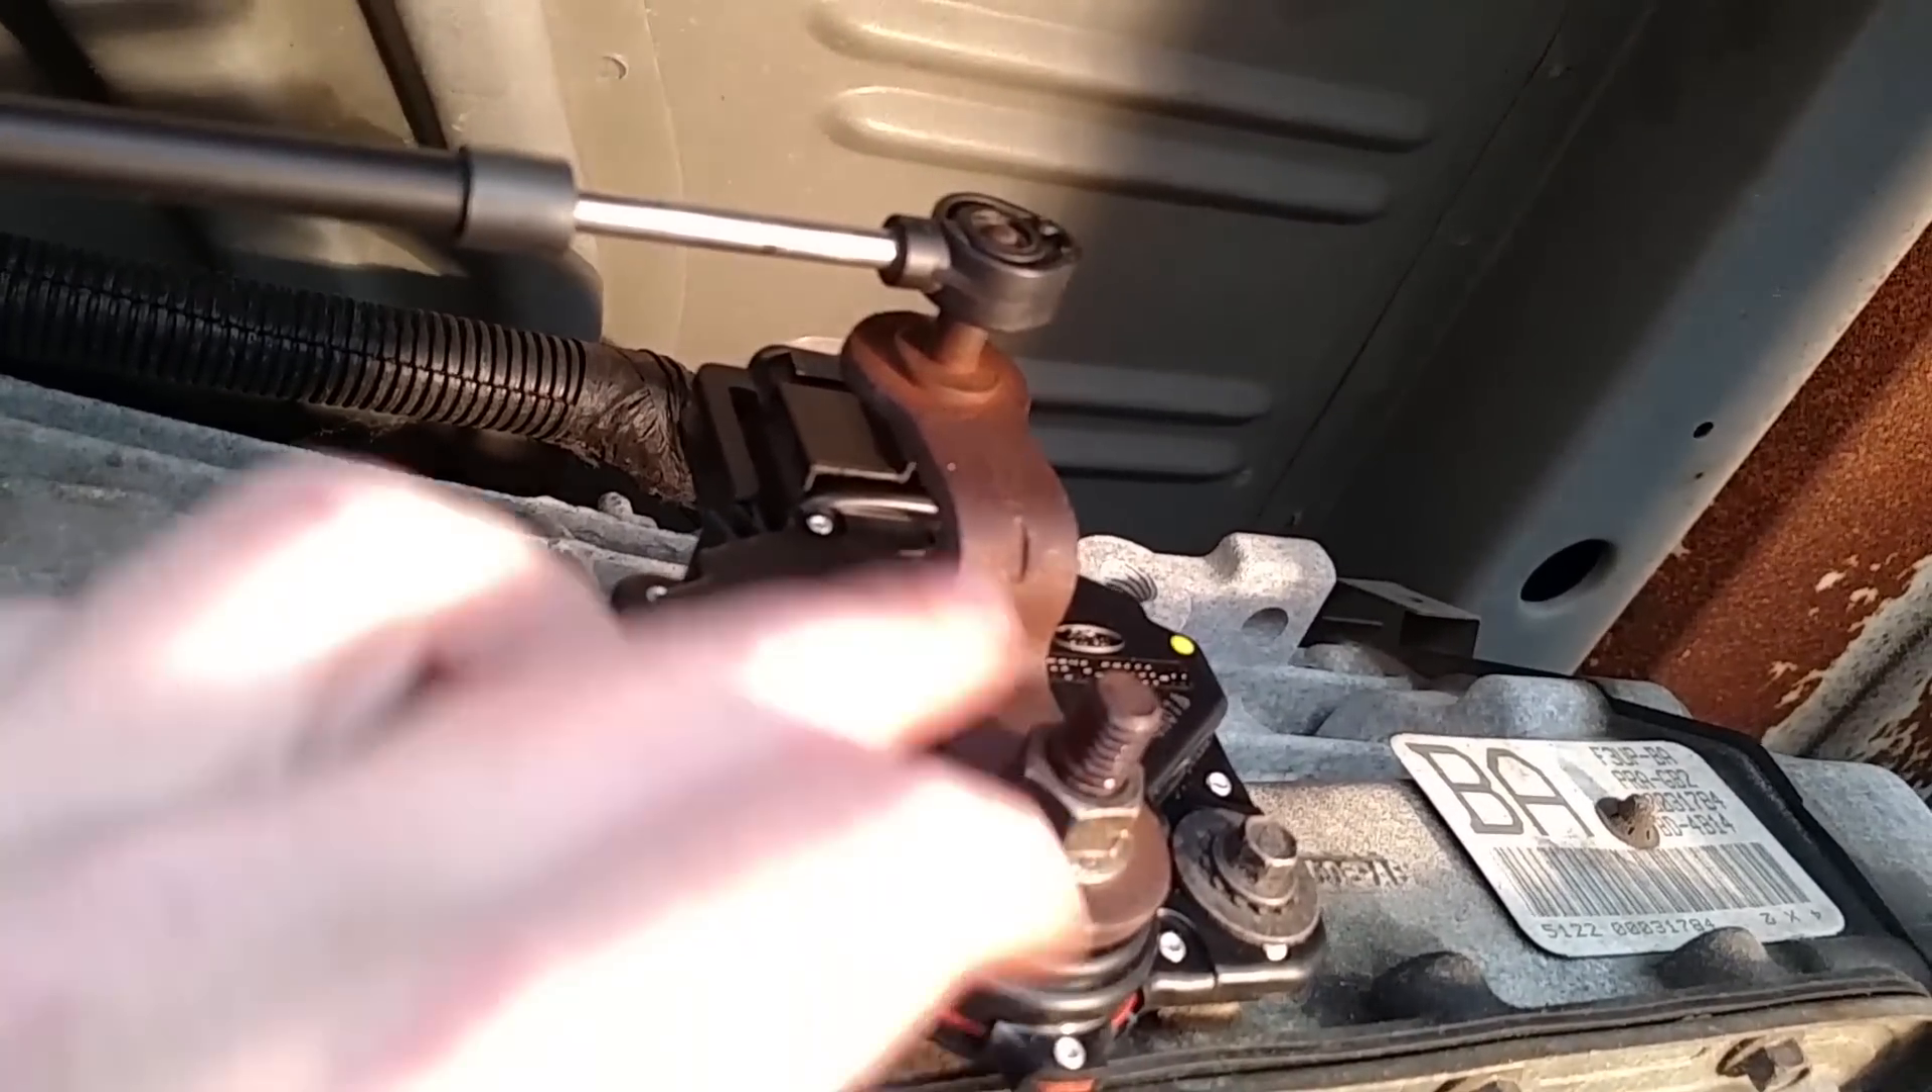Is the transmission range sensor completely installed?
Yes.